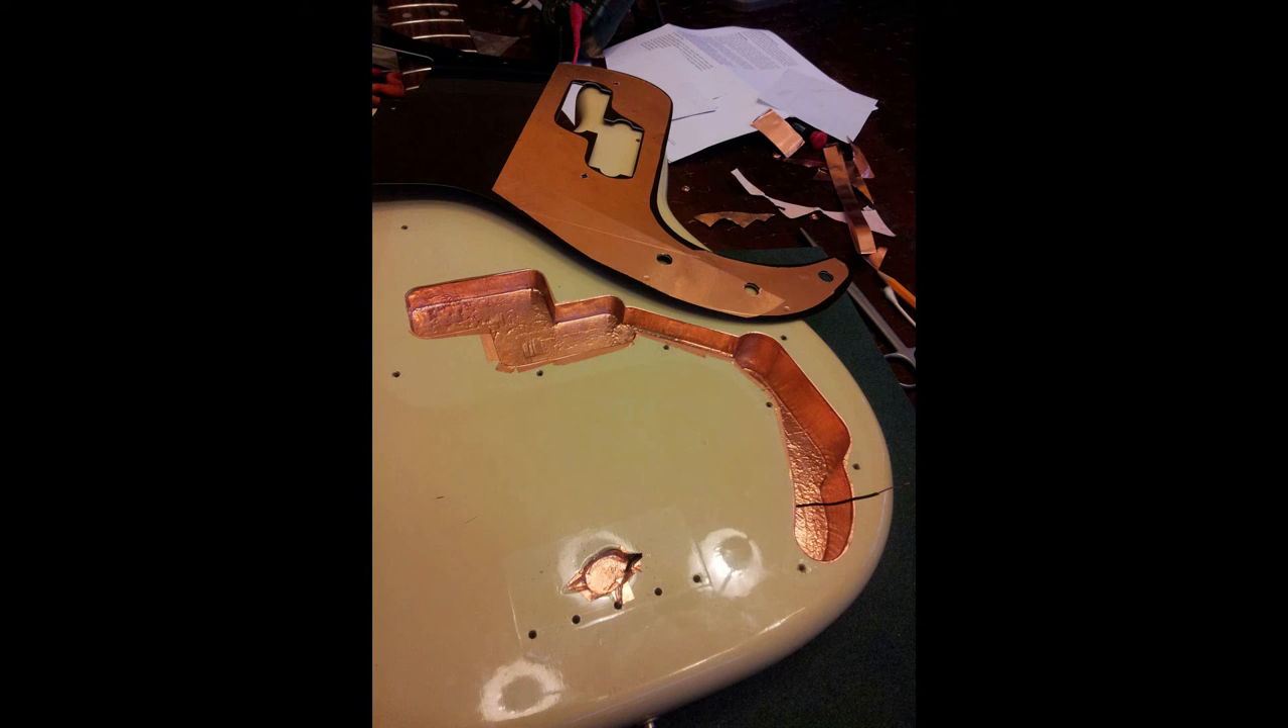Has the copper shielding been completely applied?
Yes.